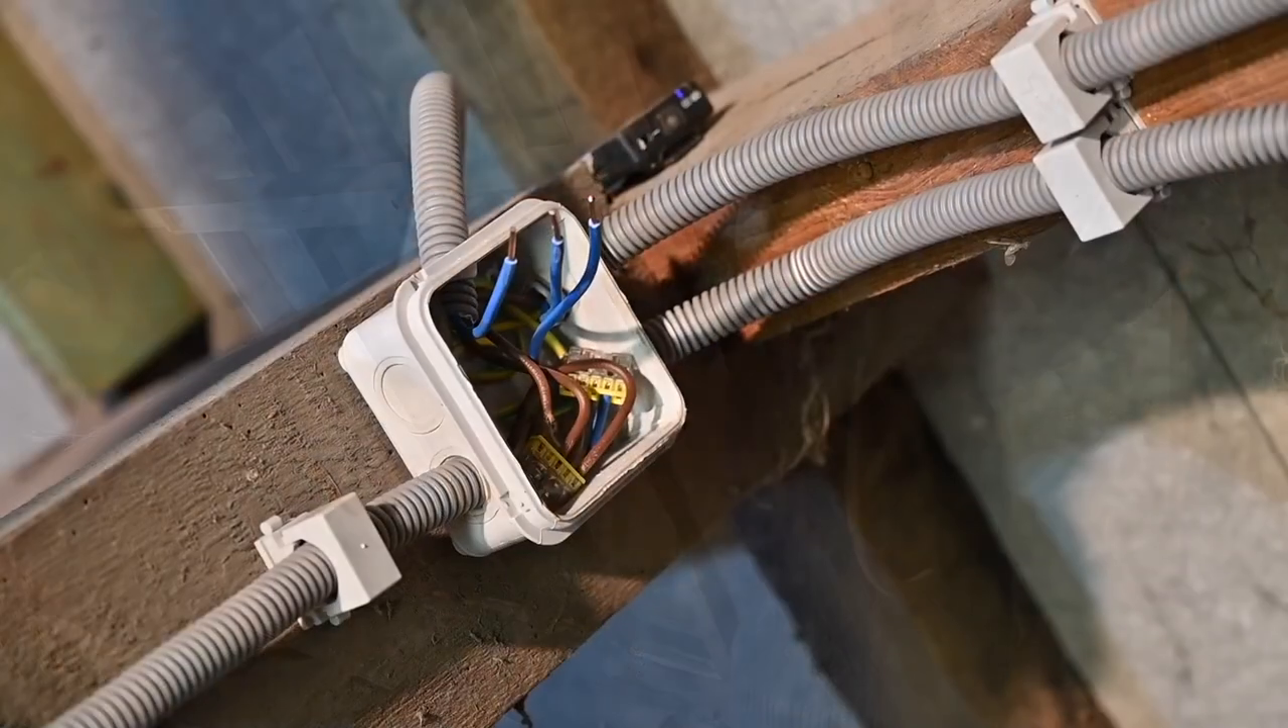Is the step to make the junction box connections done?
No.